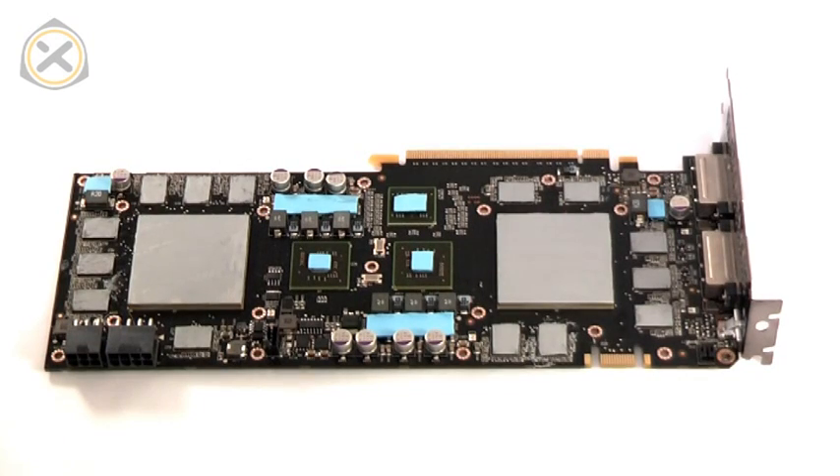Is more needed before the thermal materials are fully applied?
No.